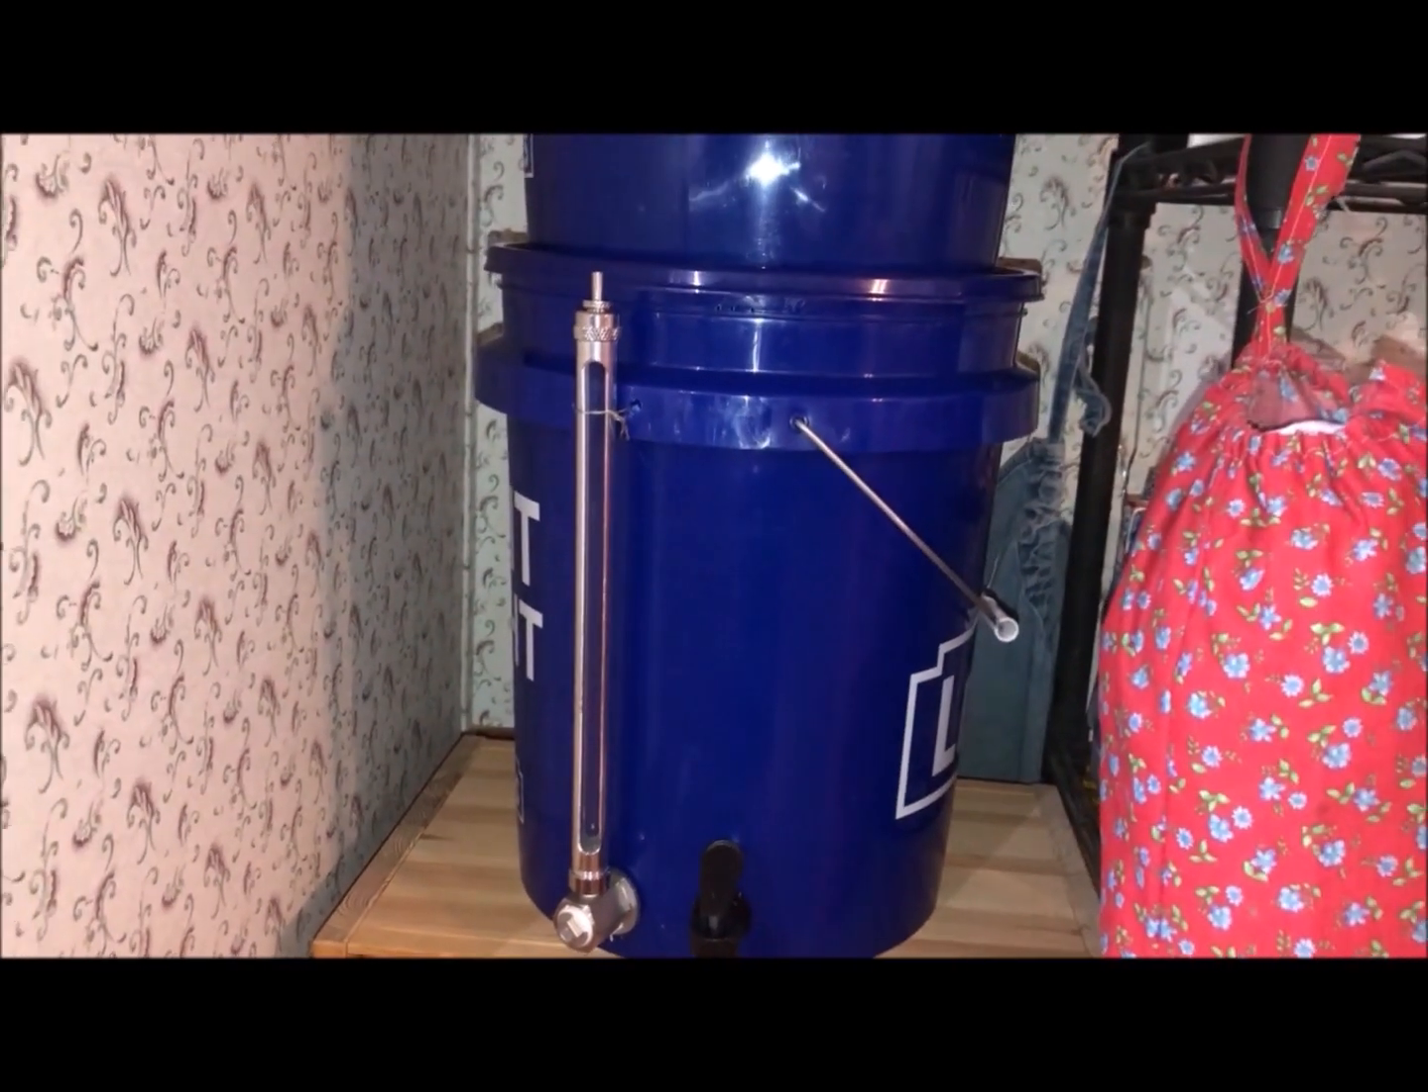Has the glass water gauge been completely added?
Yes.